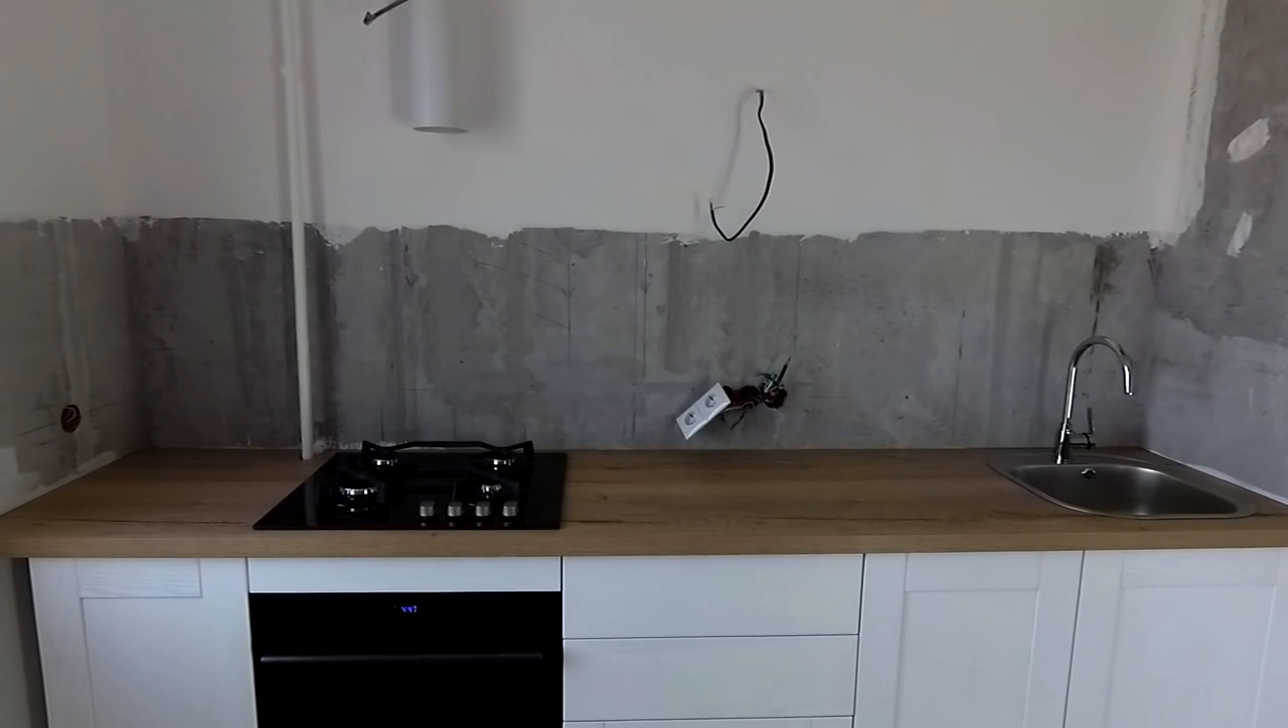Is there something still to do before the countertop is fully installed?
No.